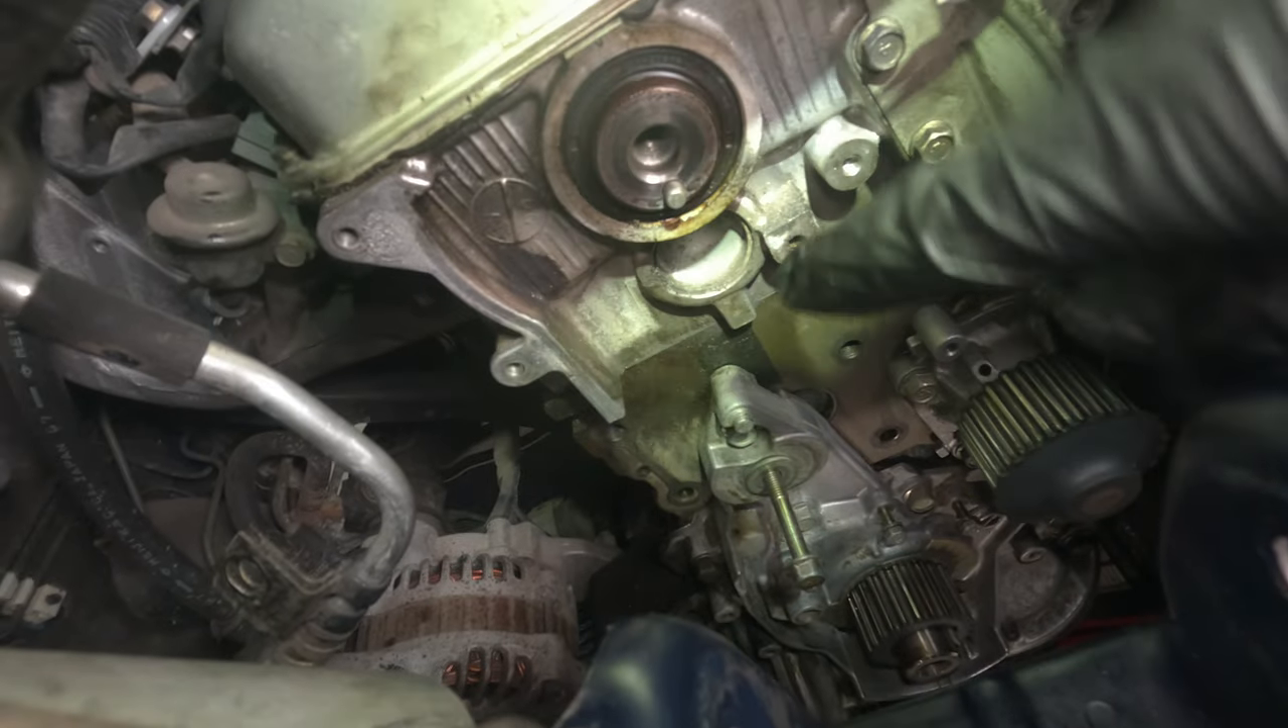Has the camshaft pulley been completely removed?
Yes.